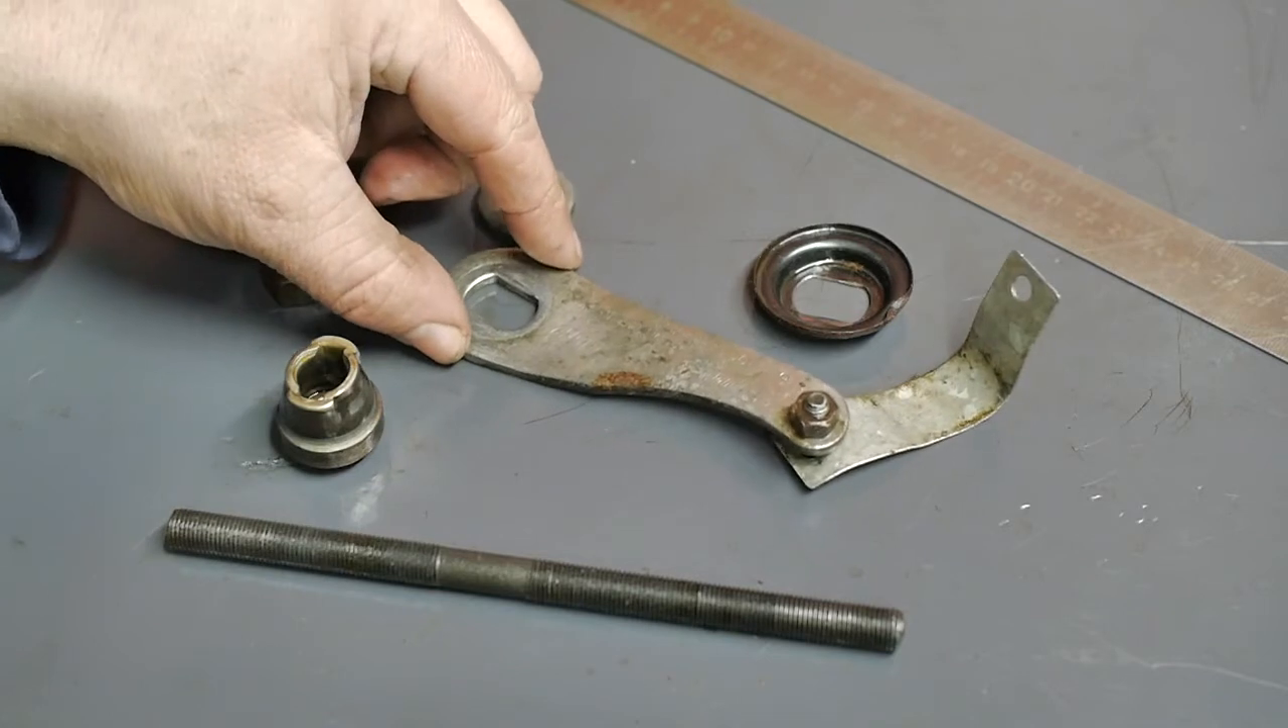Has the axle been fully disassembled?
Yes.